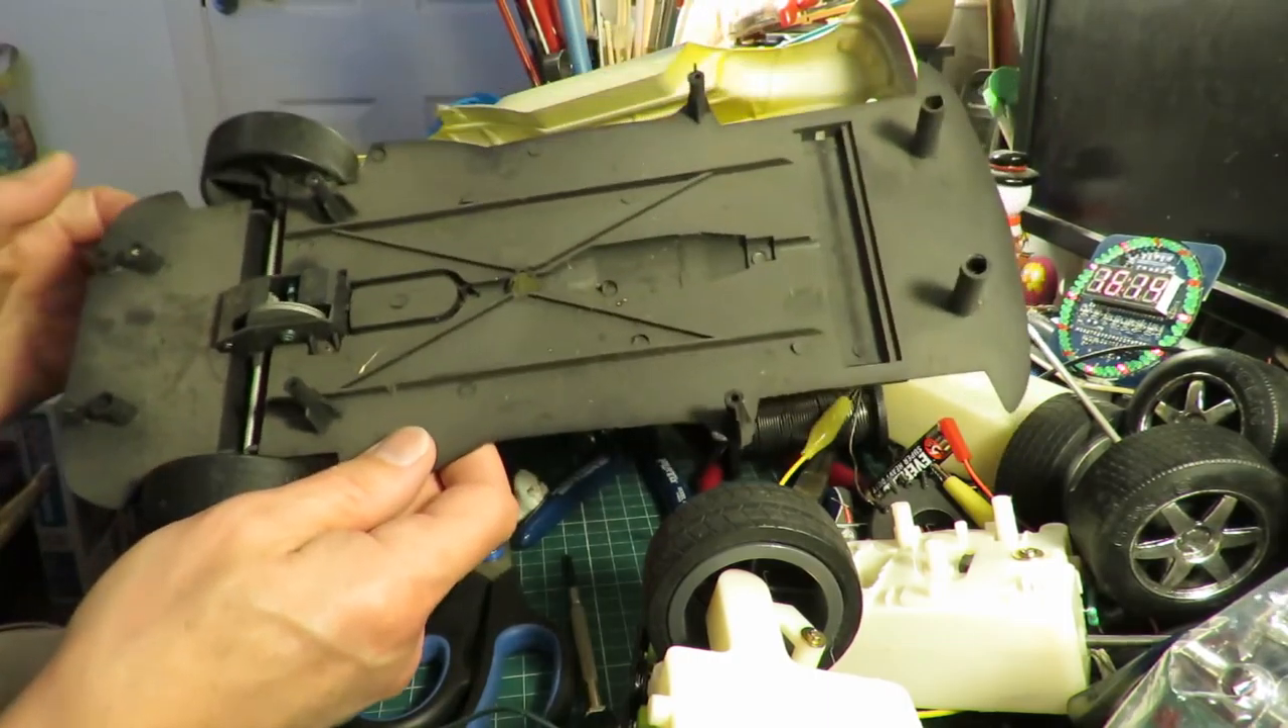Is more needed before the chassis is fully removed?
No.